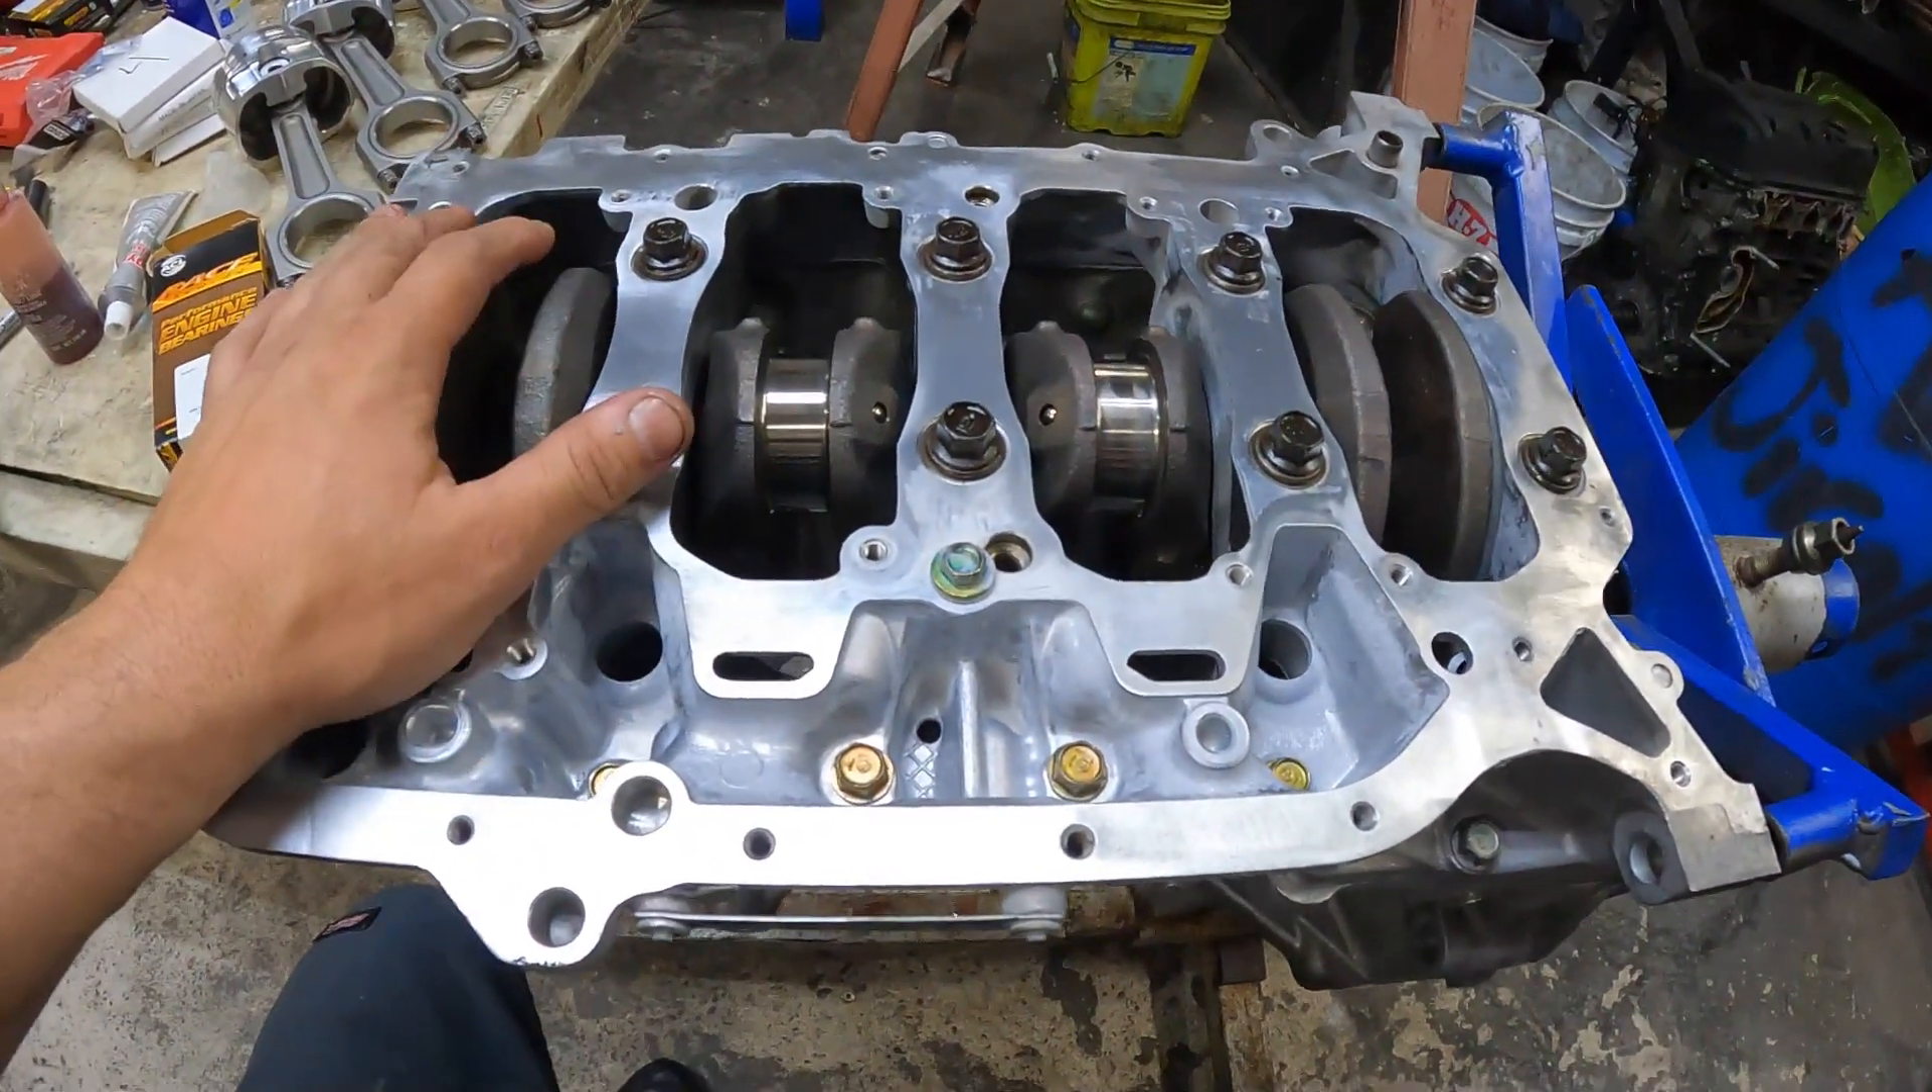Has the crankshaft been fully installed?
Yes.